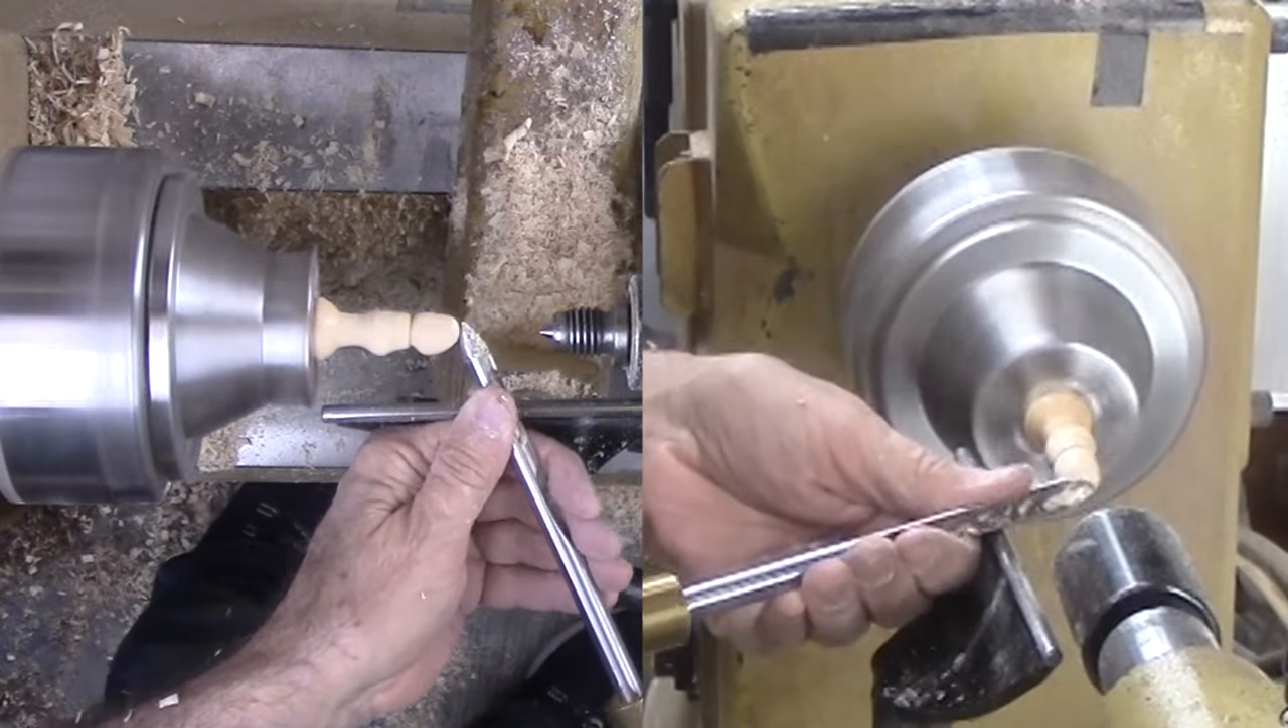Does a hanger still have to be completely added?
Yes.